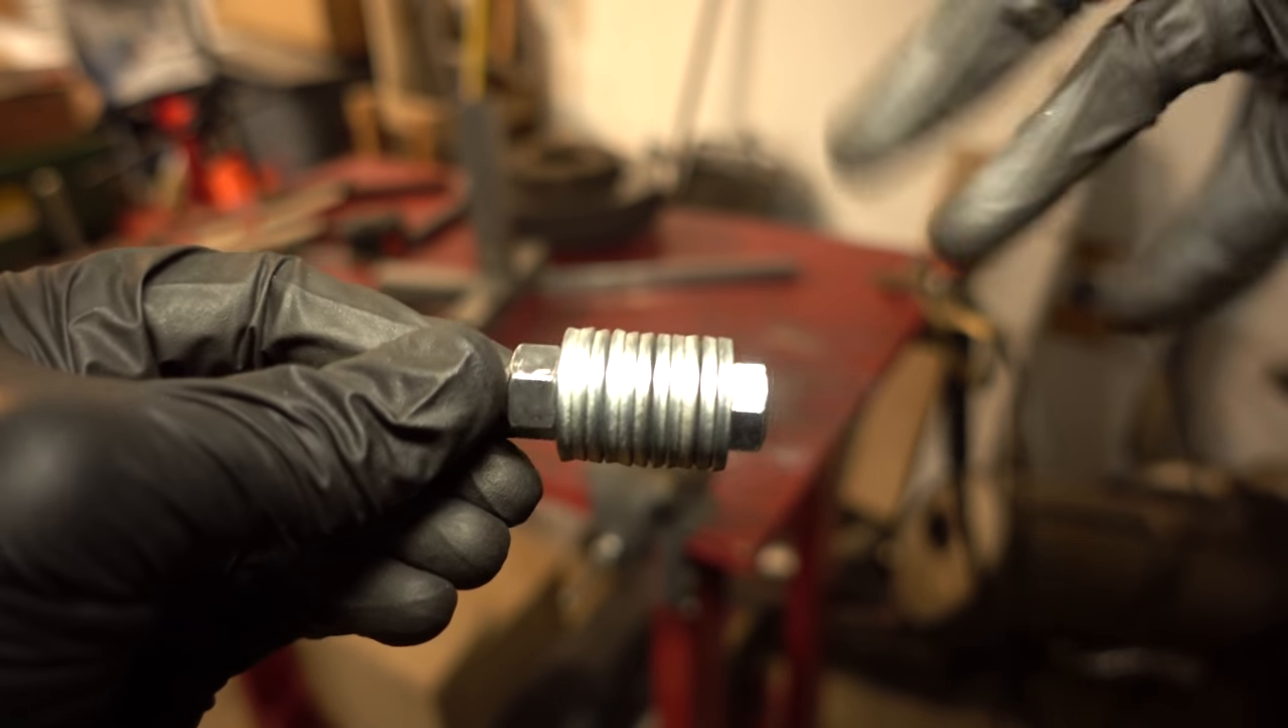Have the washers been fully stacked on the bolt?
Yes.